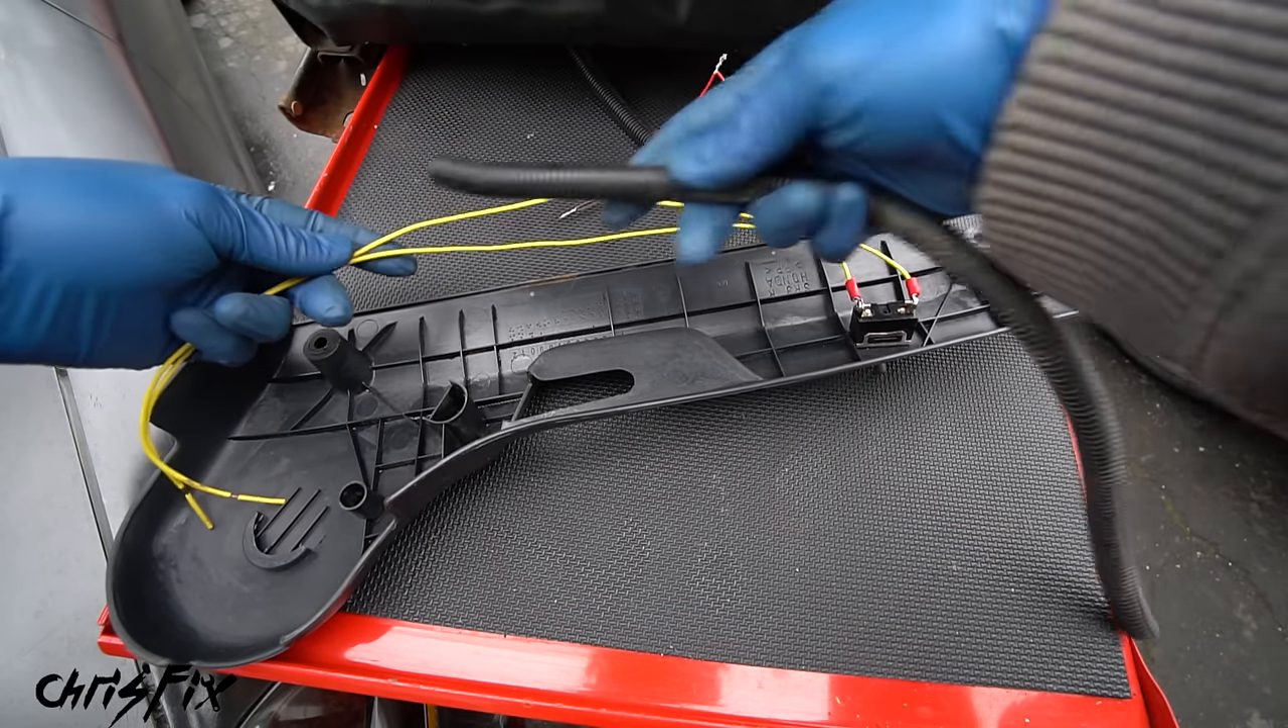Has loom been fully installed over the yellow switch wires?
No.